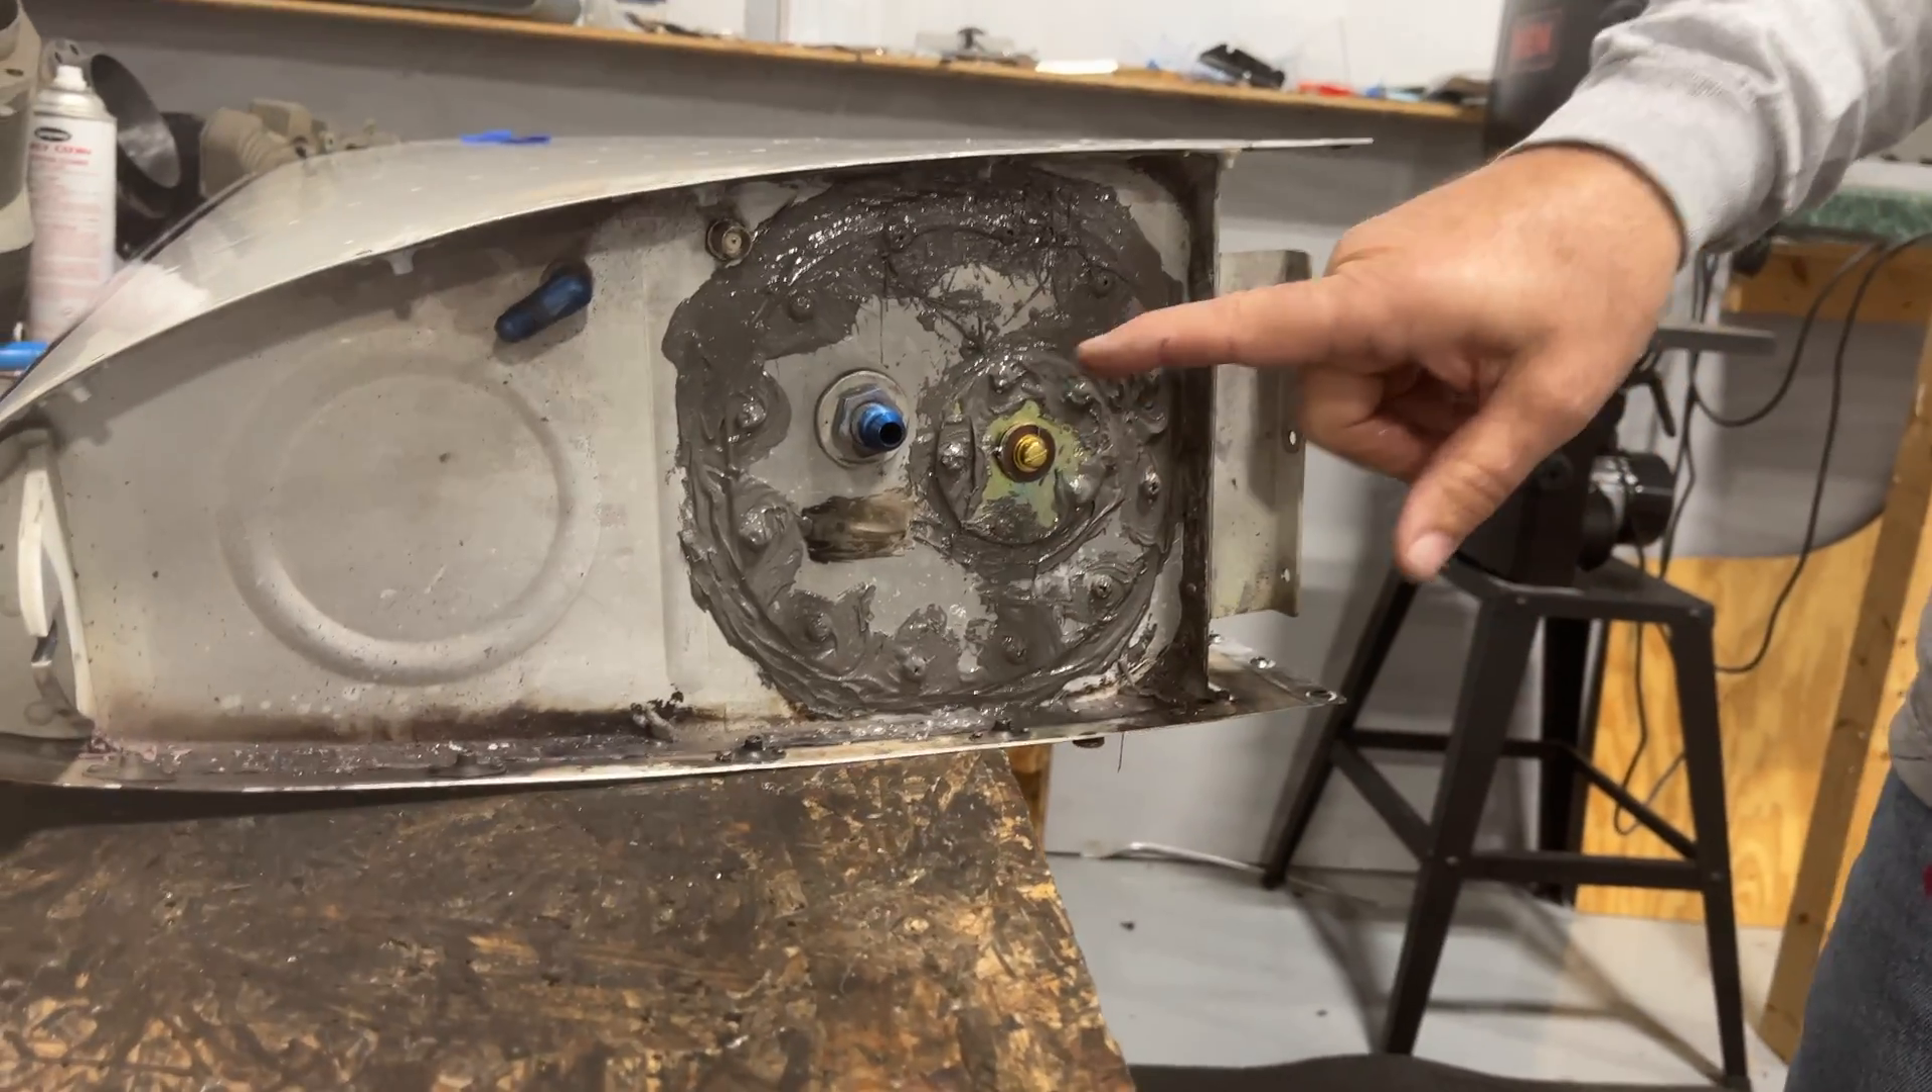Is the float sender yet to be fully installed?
No.